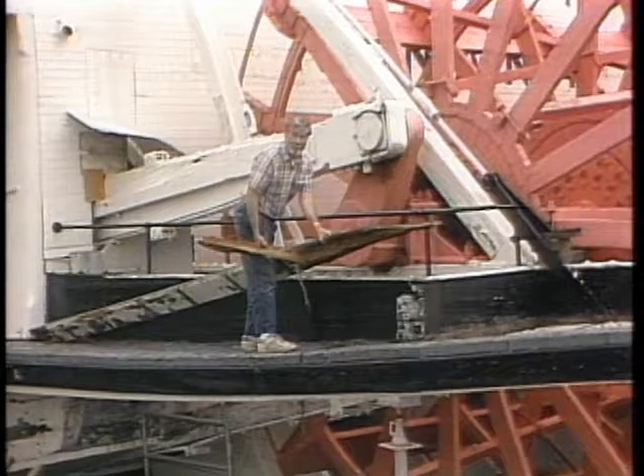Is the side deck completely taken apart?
No.